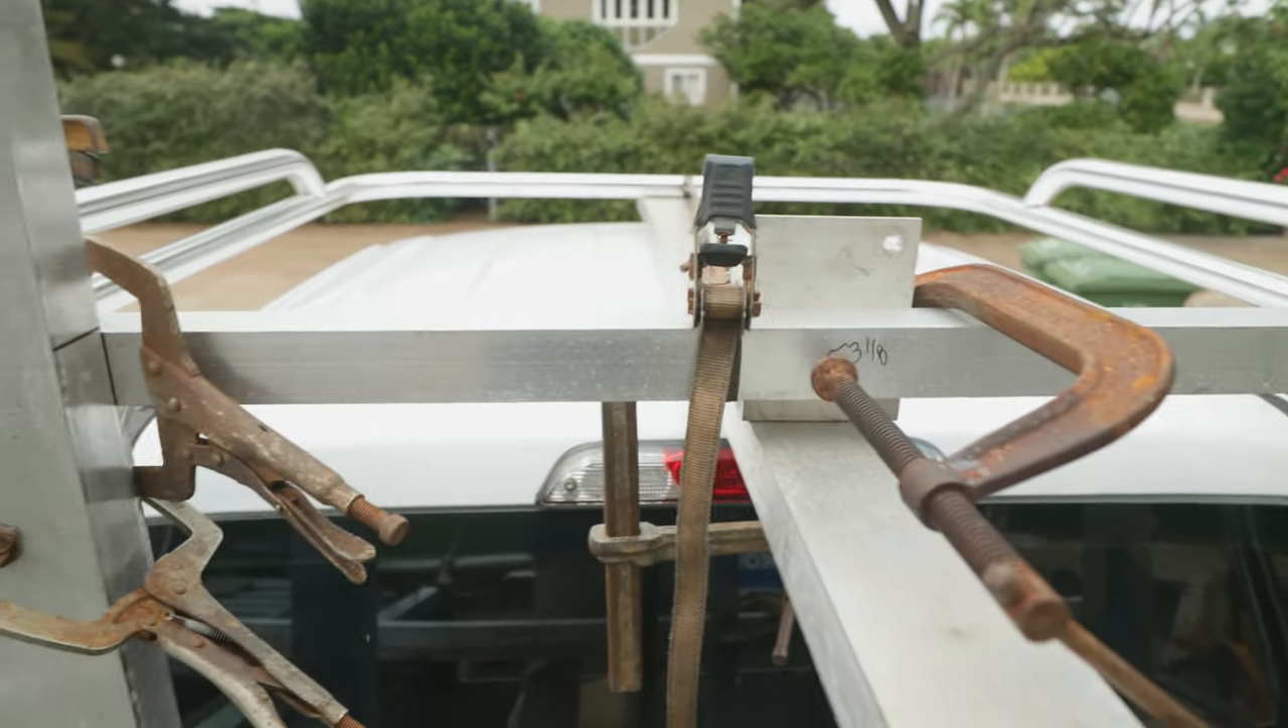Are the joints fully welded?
No.